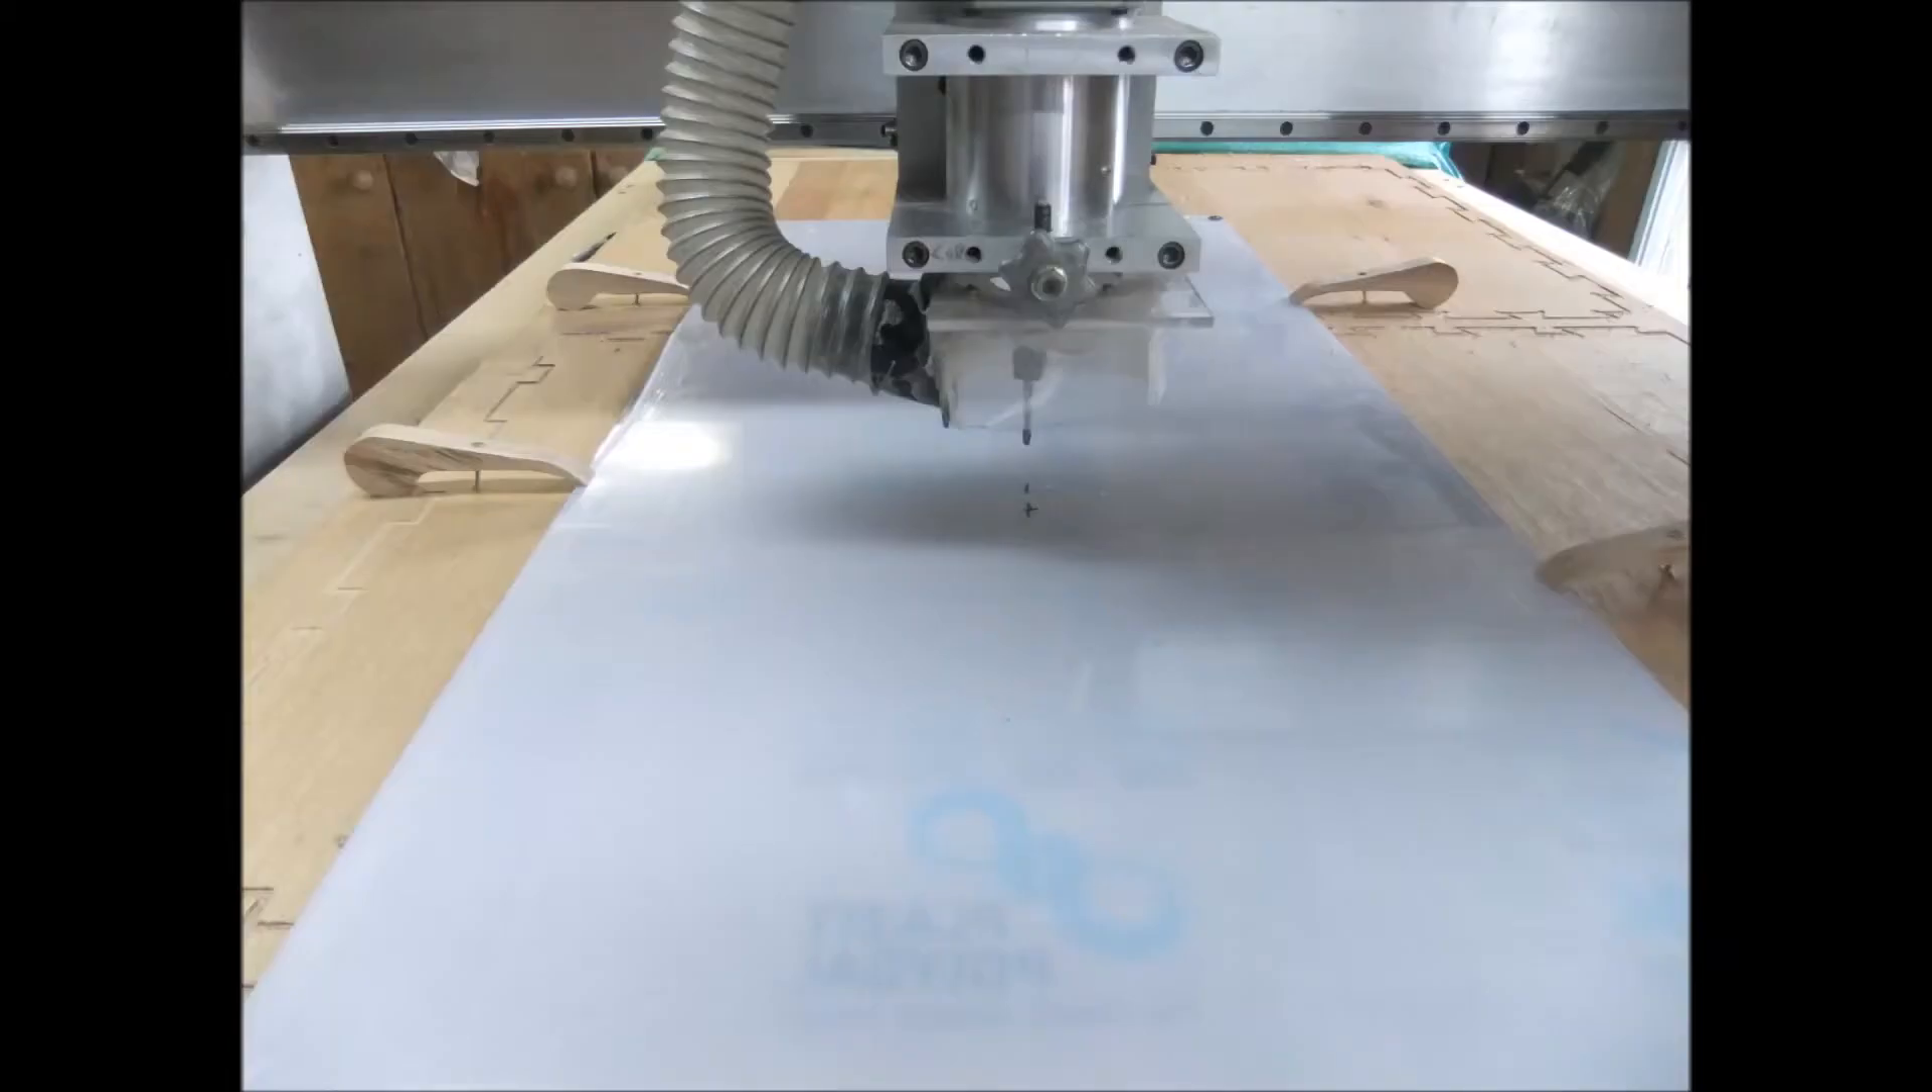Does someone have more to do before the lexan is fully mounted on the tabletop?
No.